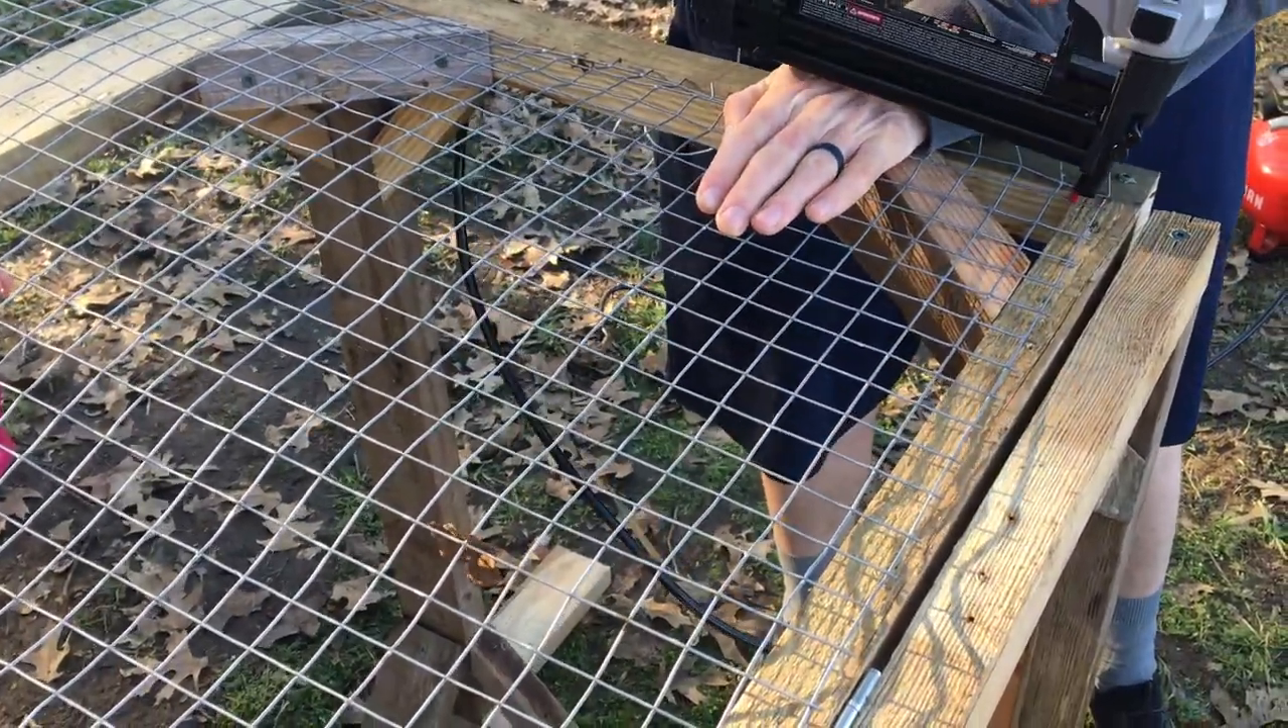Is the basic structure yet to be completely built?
No.